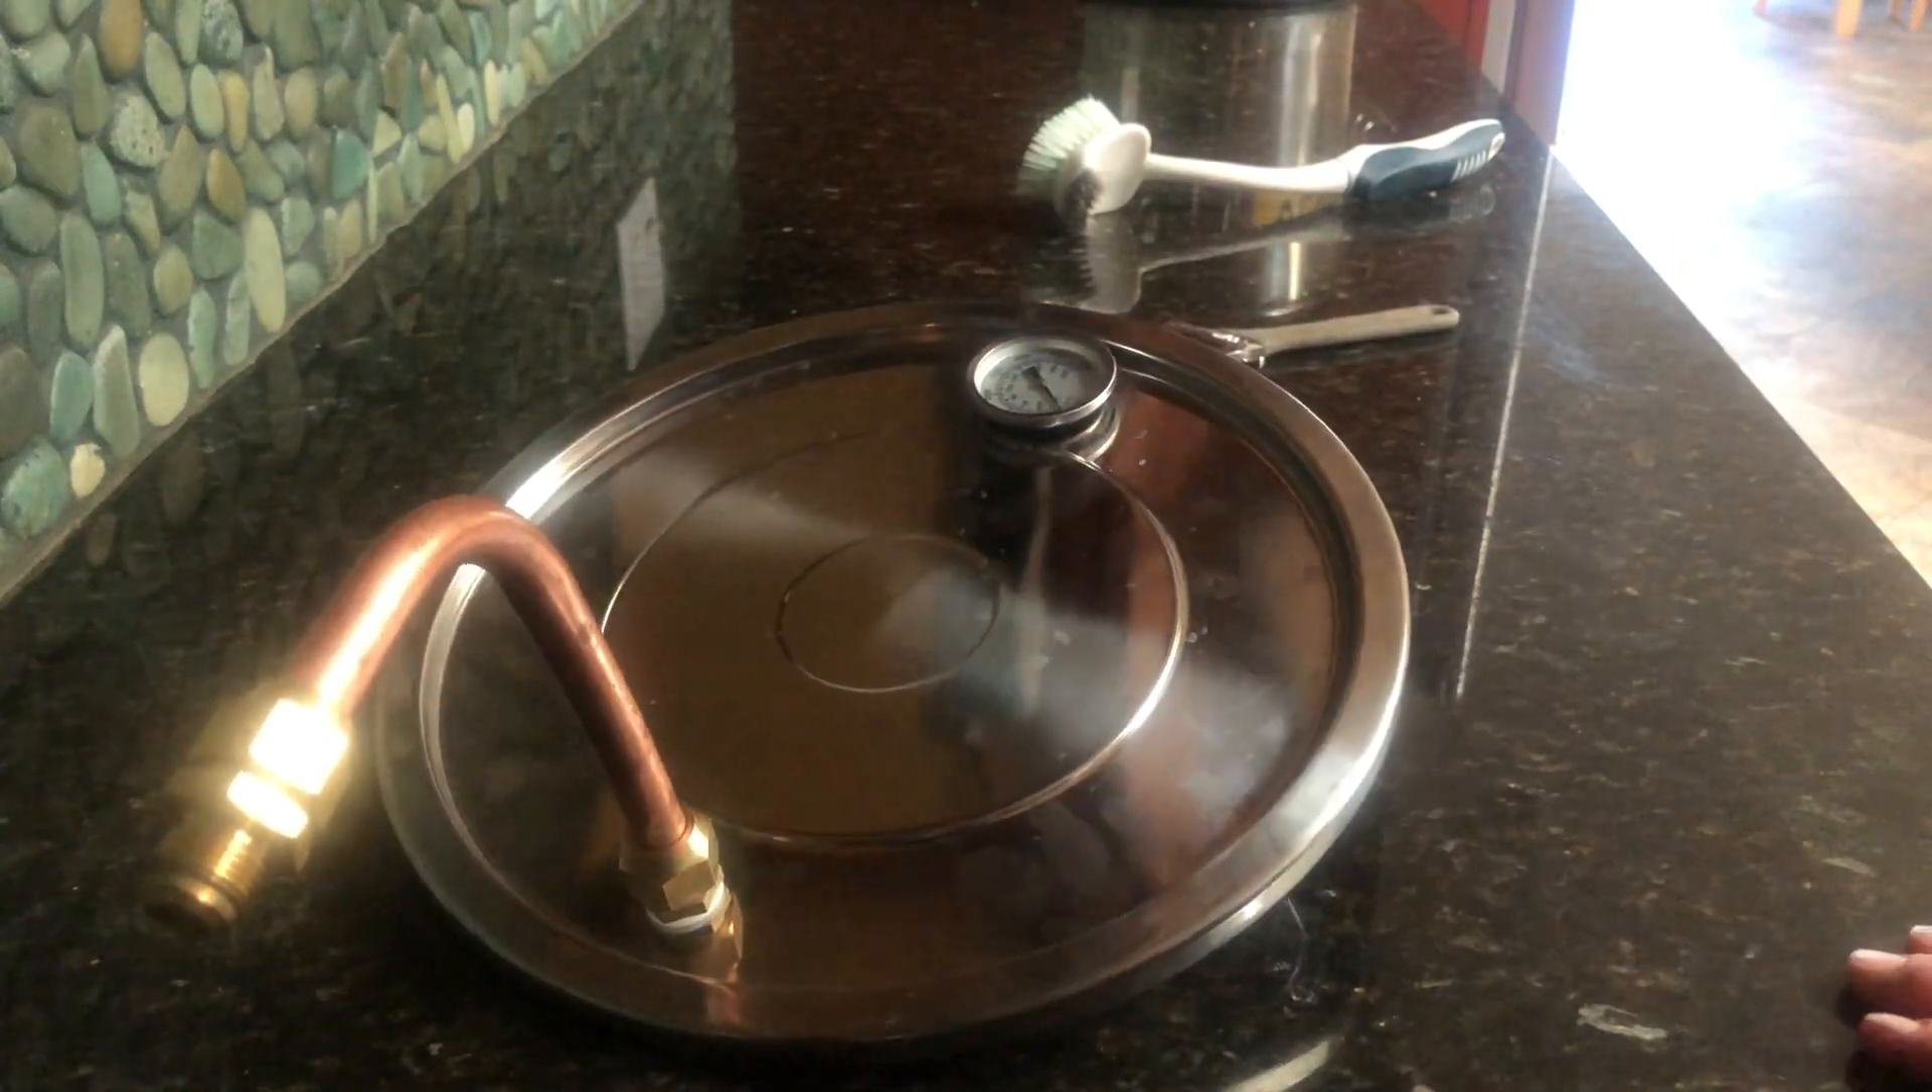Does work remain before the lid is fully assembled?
No.